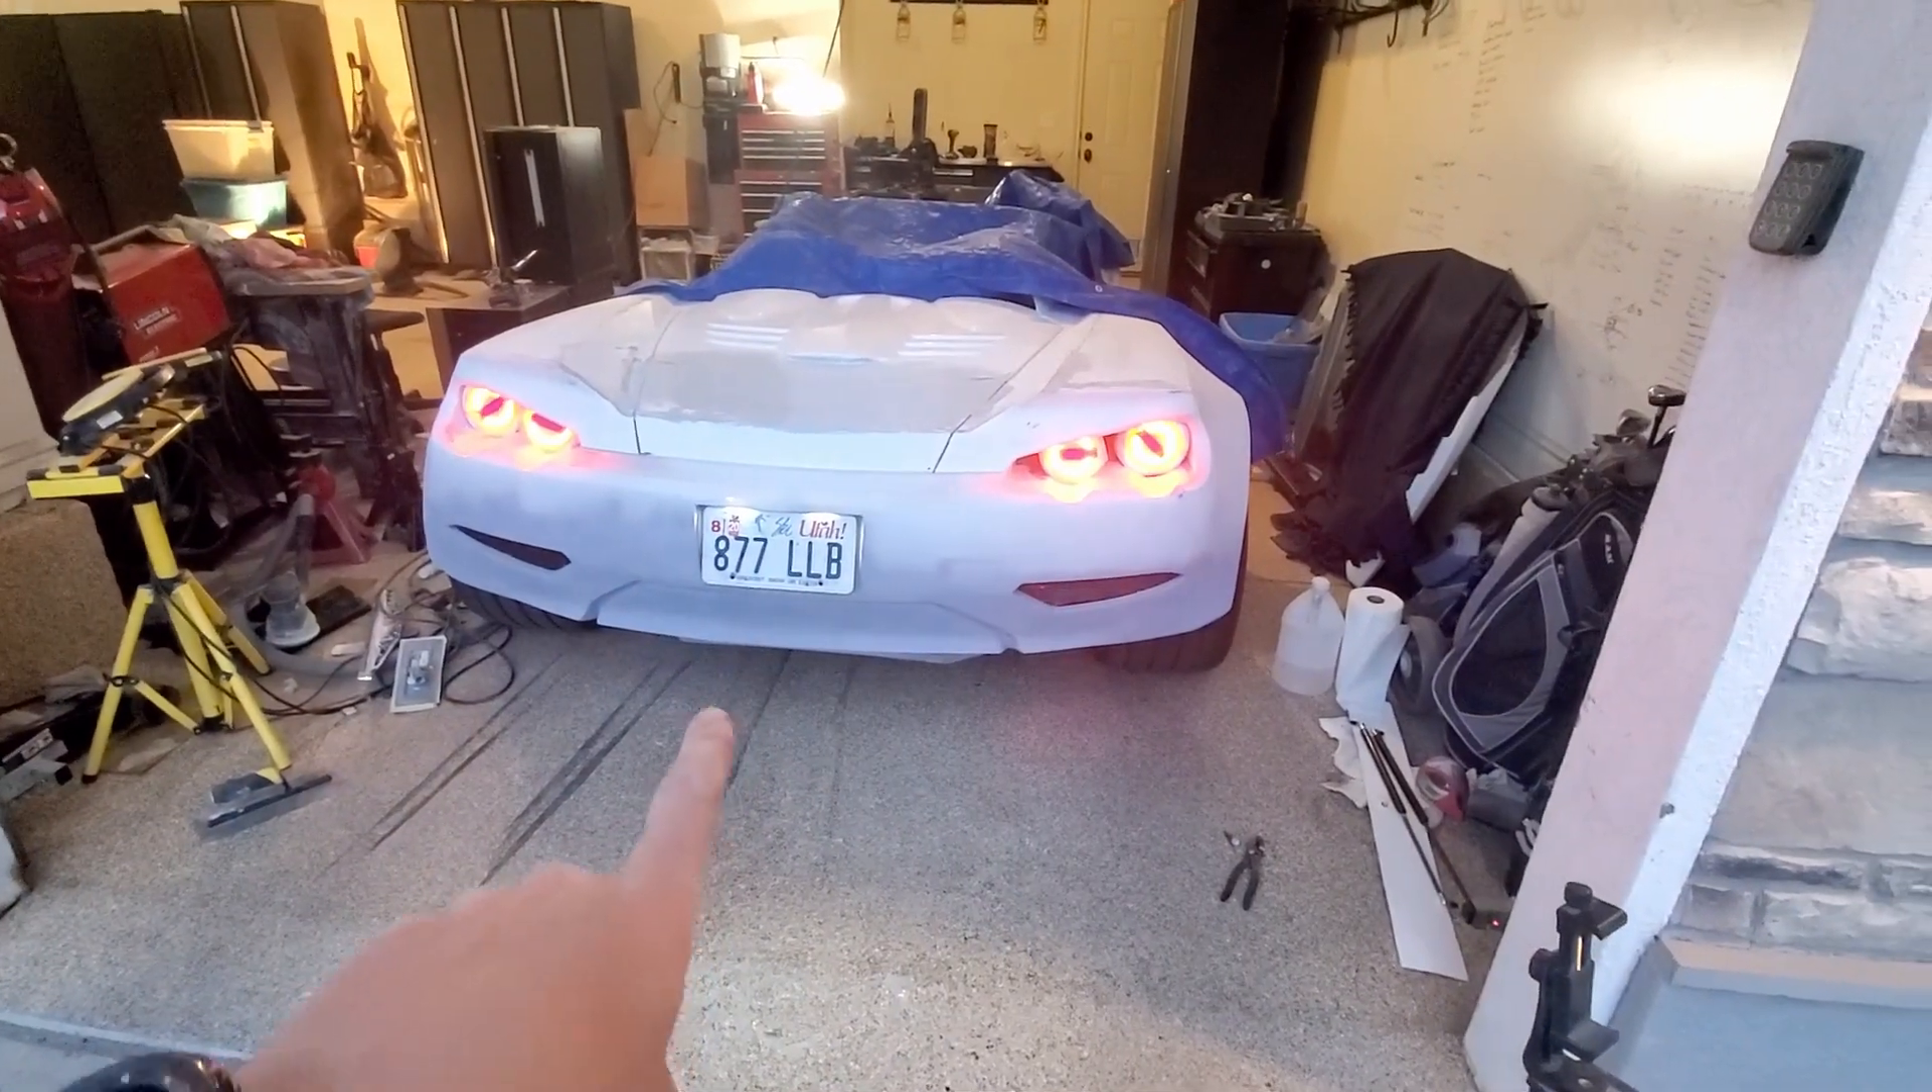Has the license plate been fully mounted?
Yes.